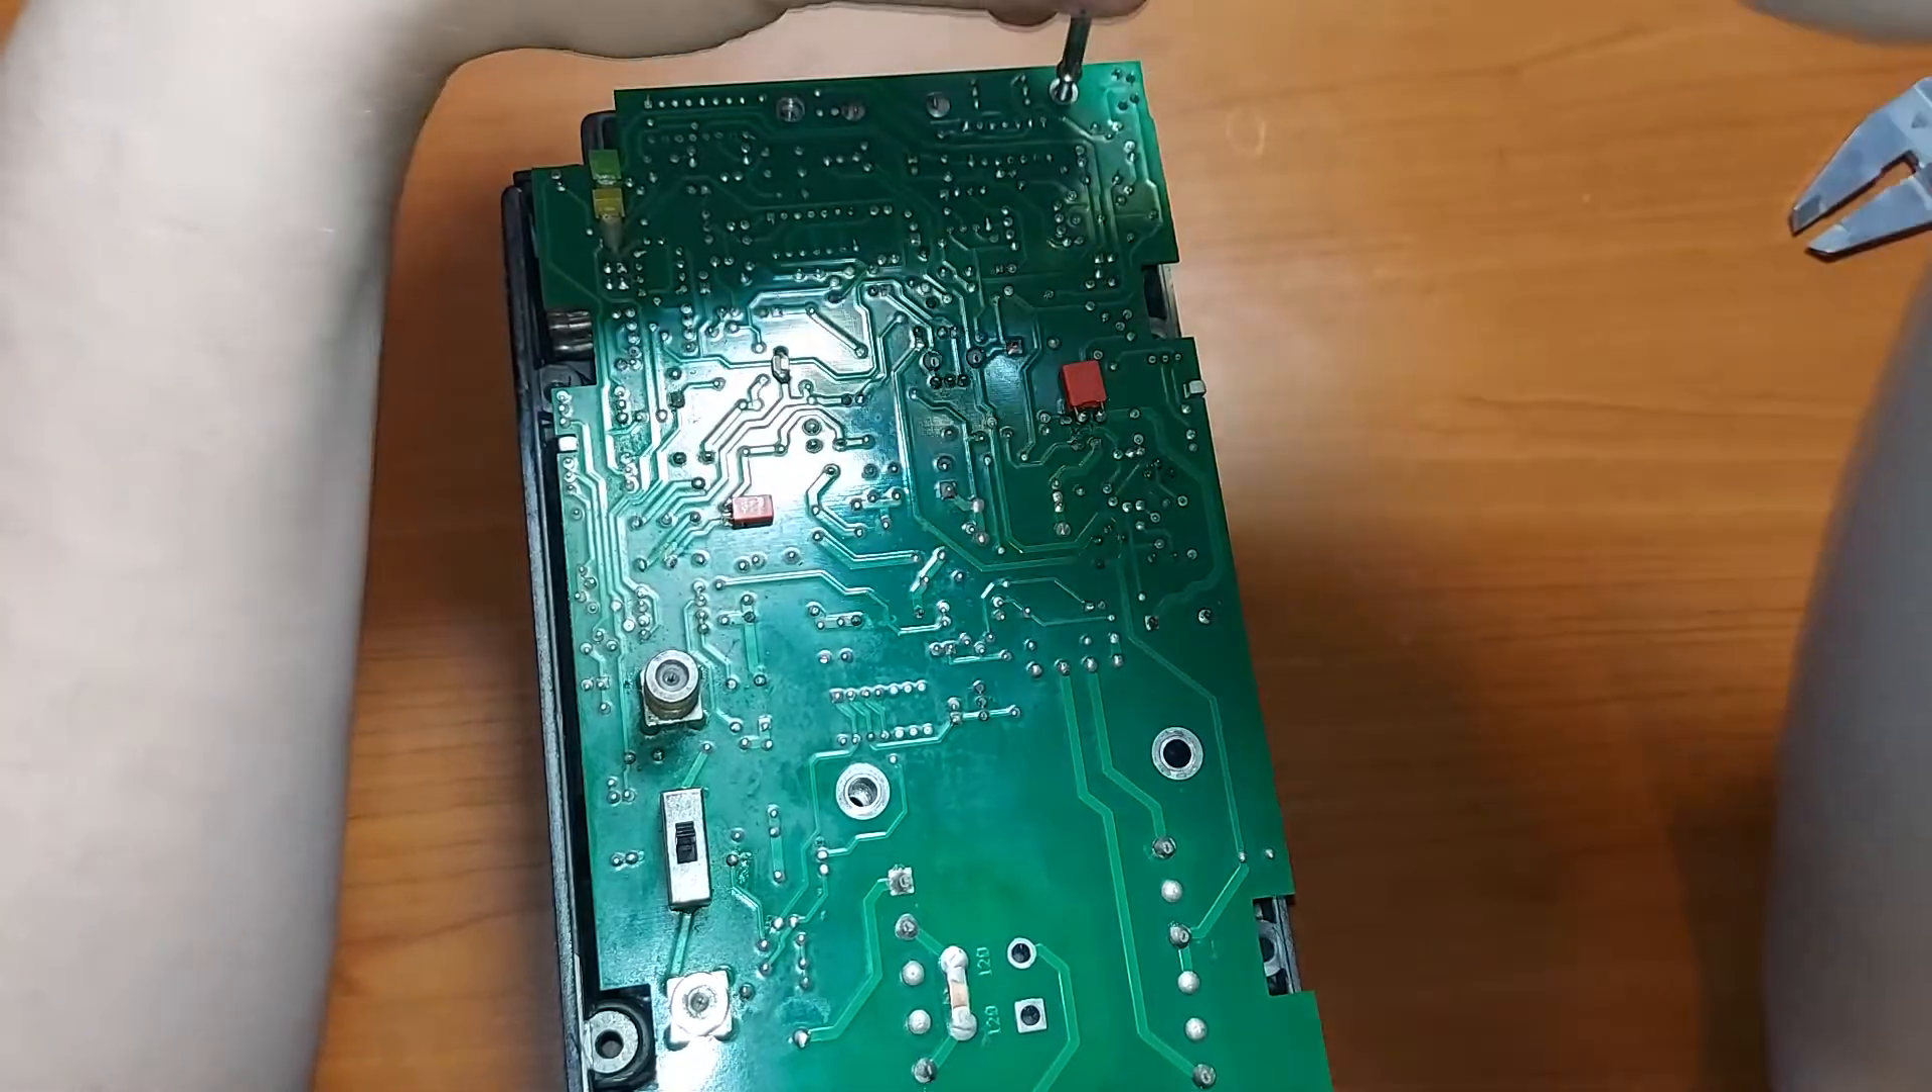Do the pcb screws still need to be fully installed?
Yes.